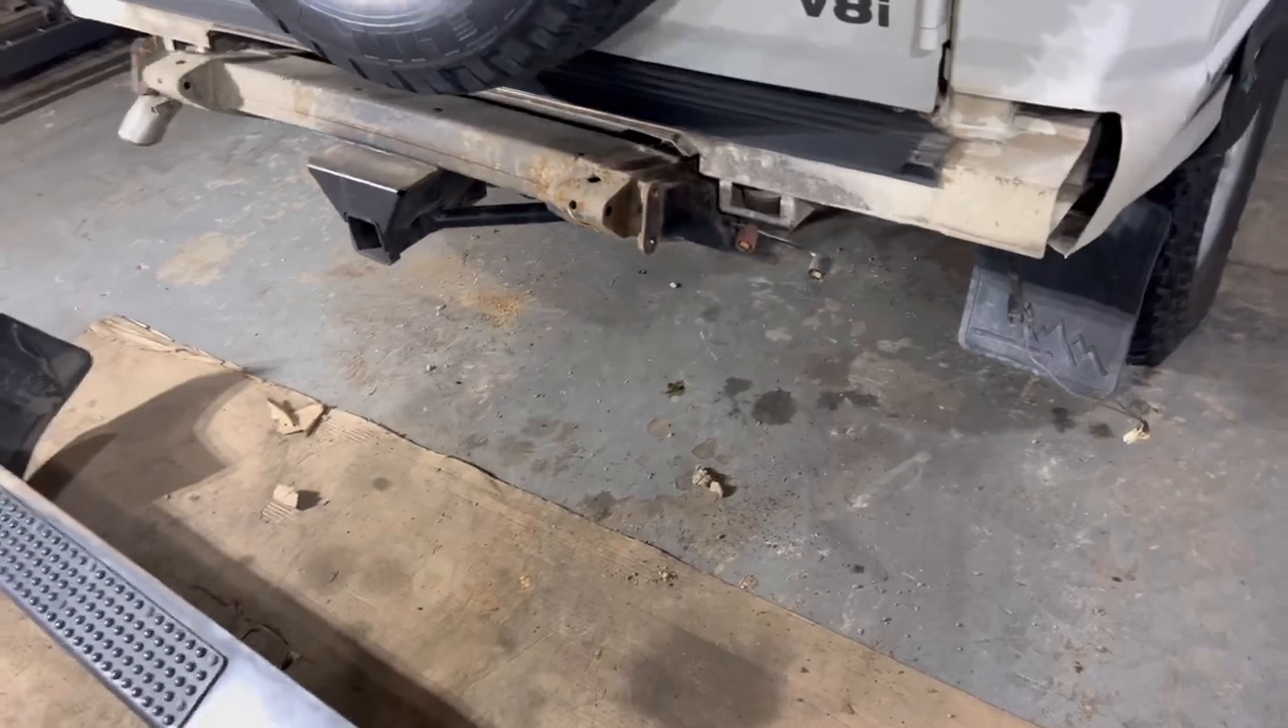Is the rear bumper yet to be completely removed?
No.